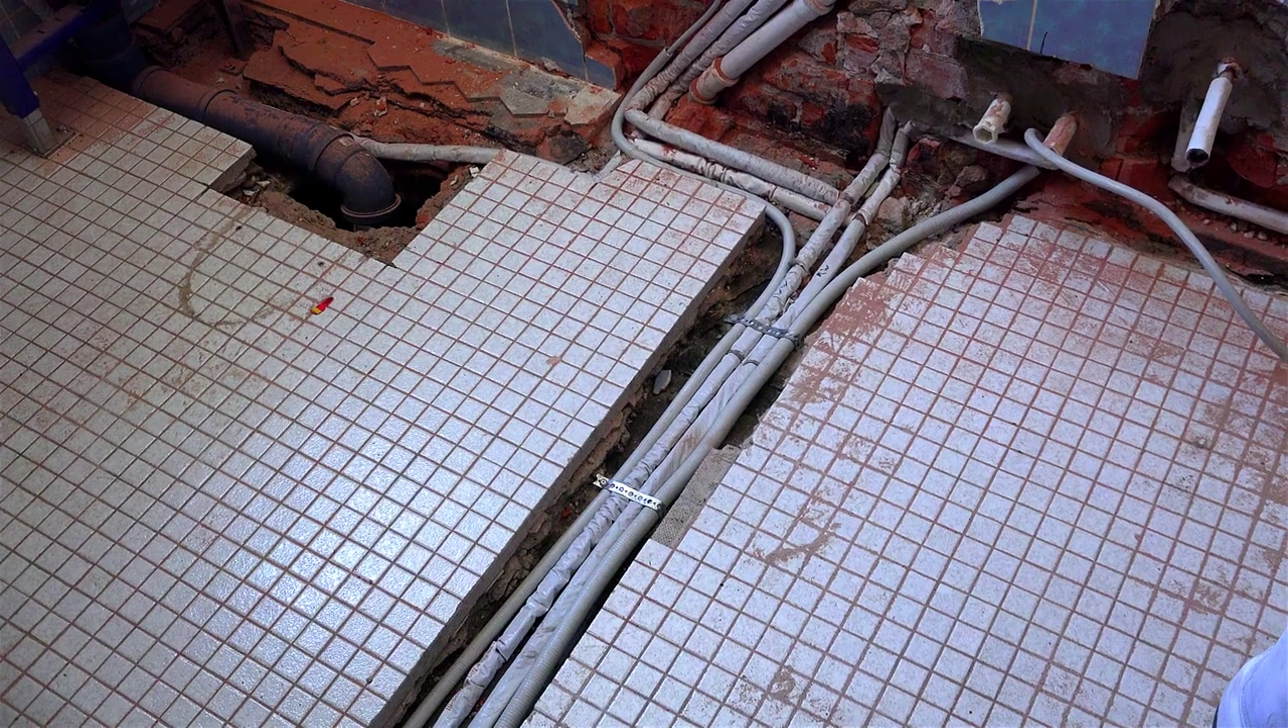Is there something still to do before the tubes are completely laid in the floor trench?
No.